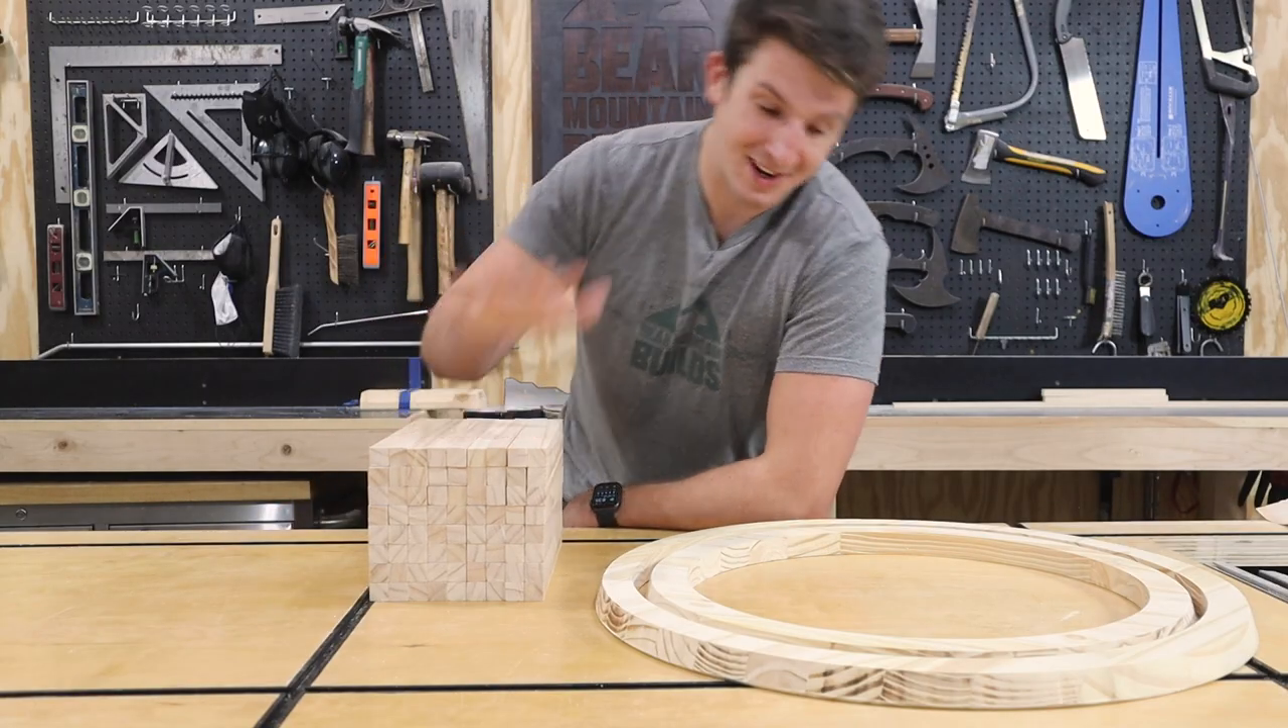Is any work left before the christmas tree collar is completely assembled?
Yes.